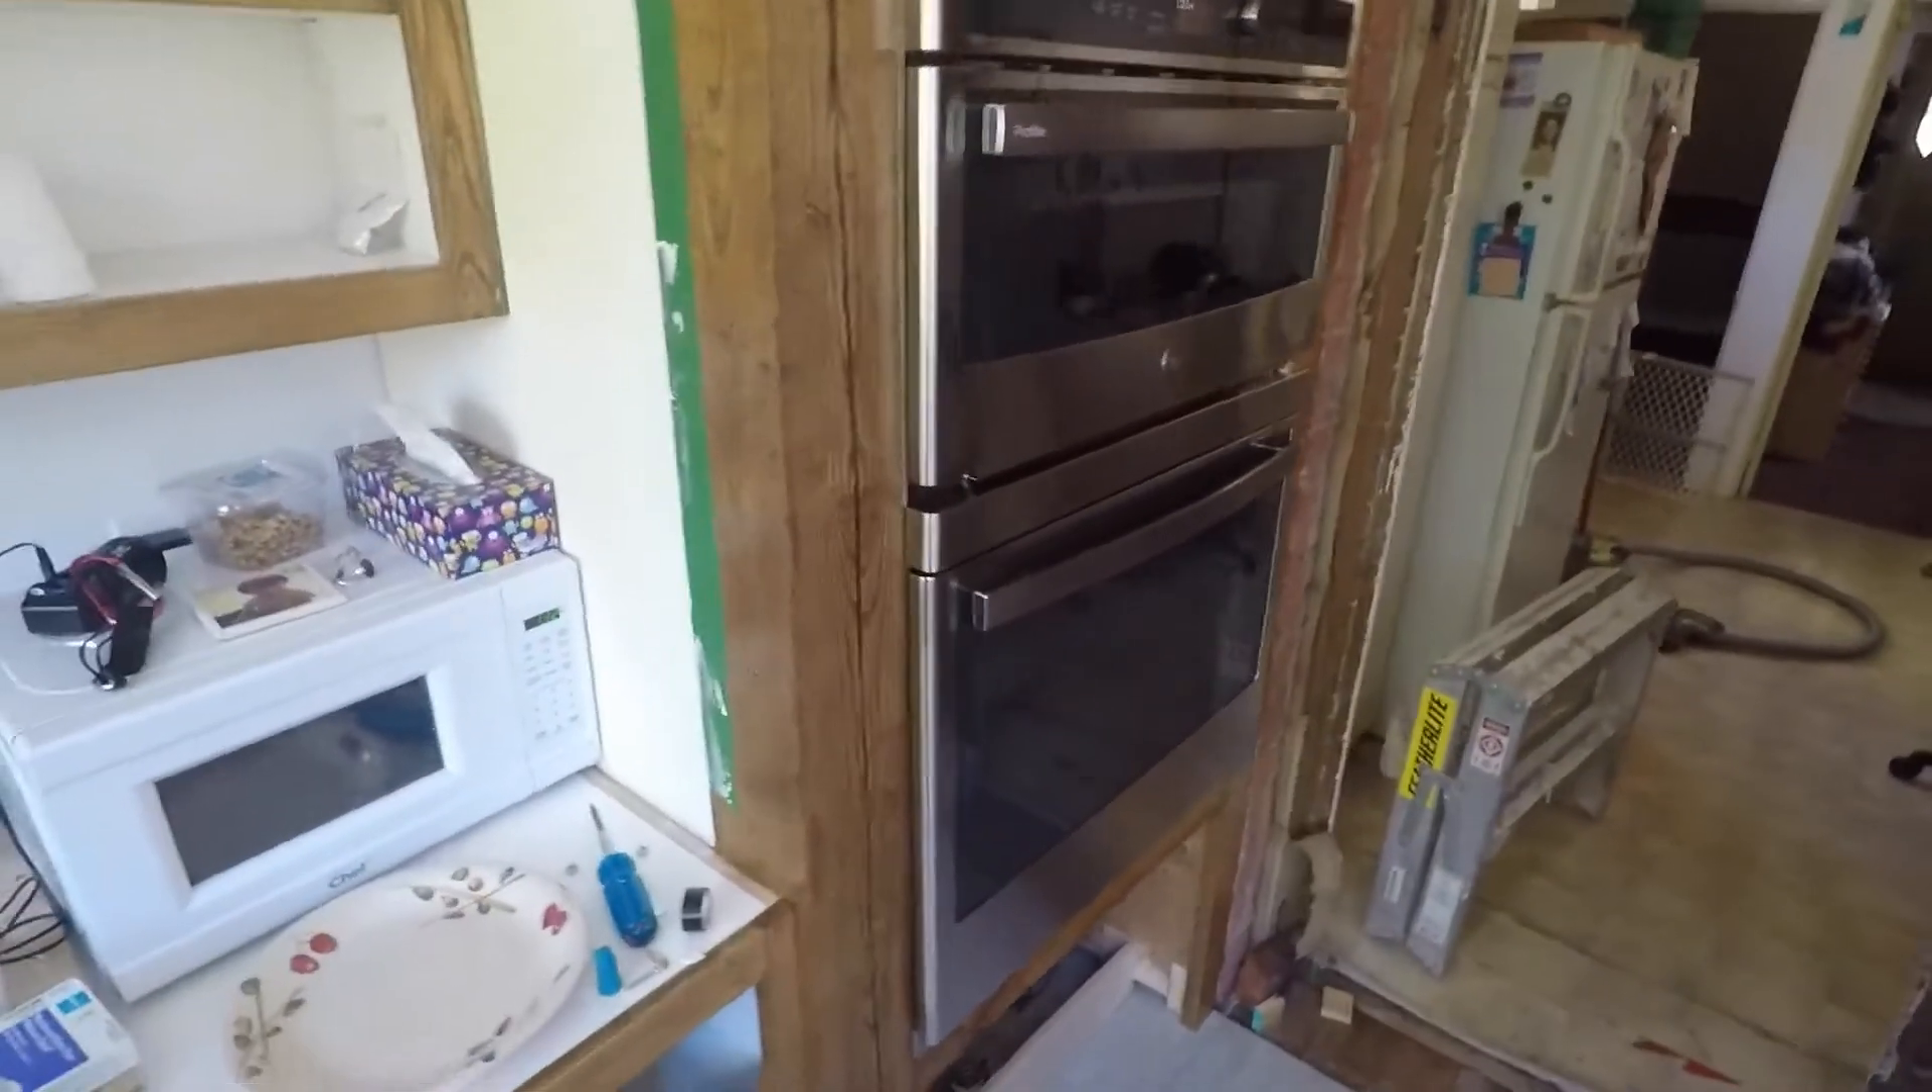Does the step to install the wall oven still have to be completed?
No.